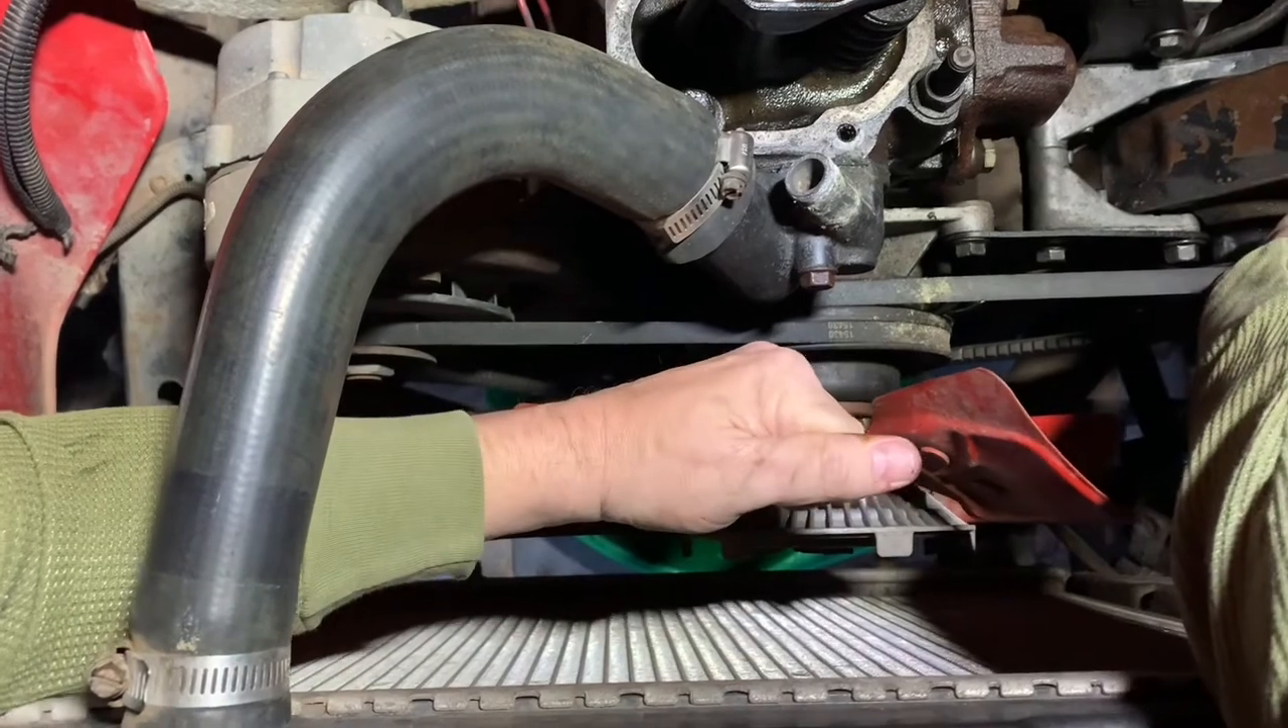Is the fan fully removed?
No.